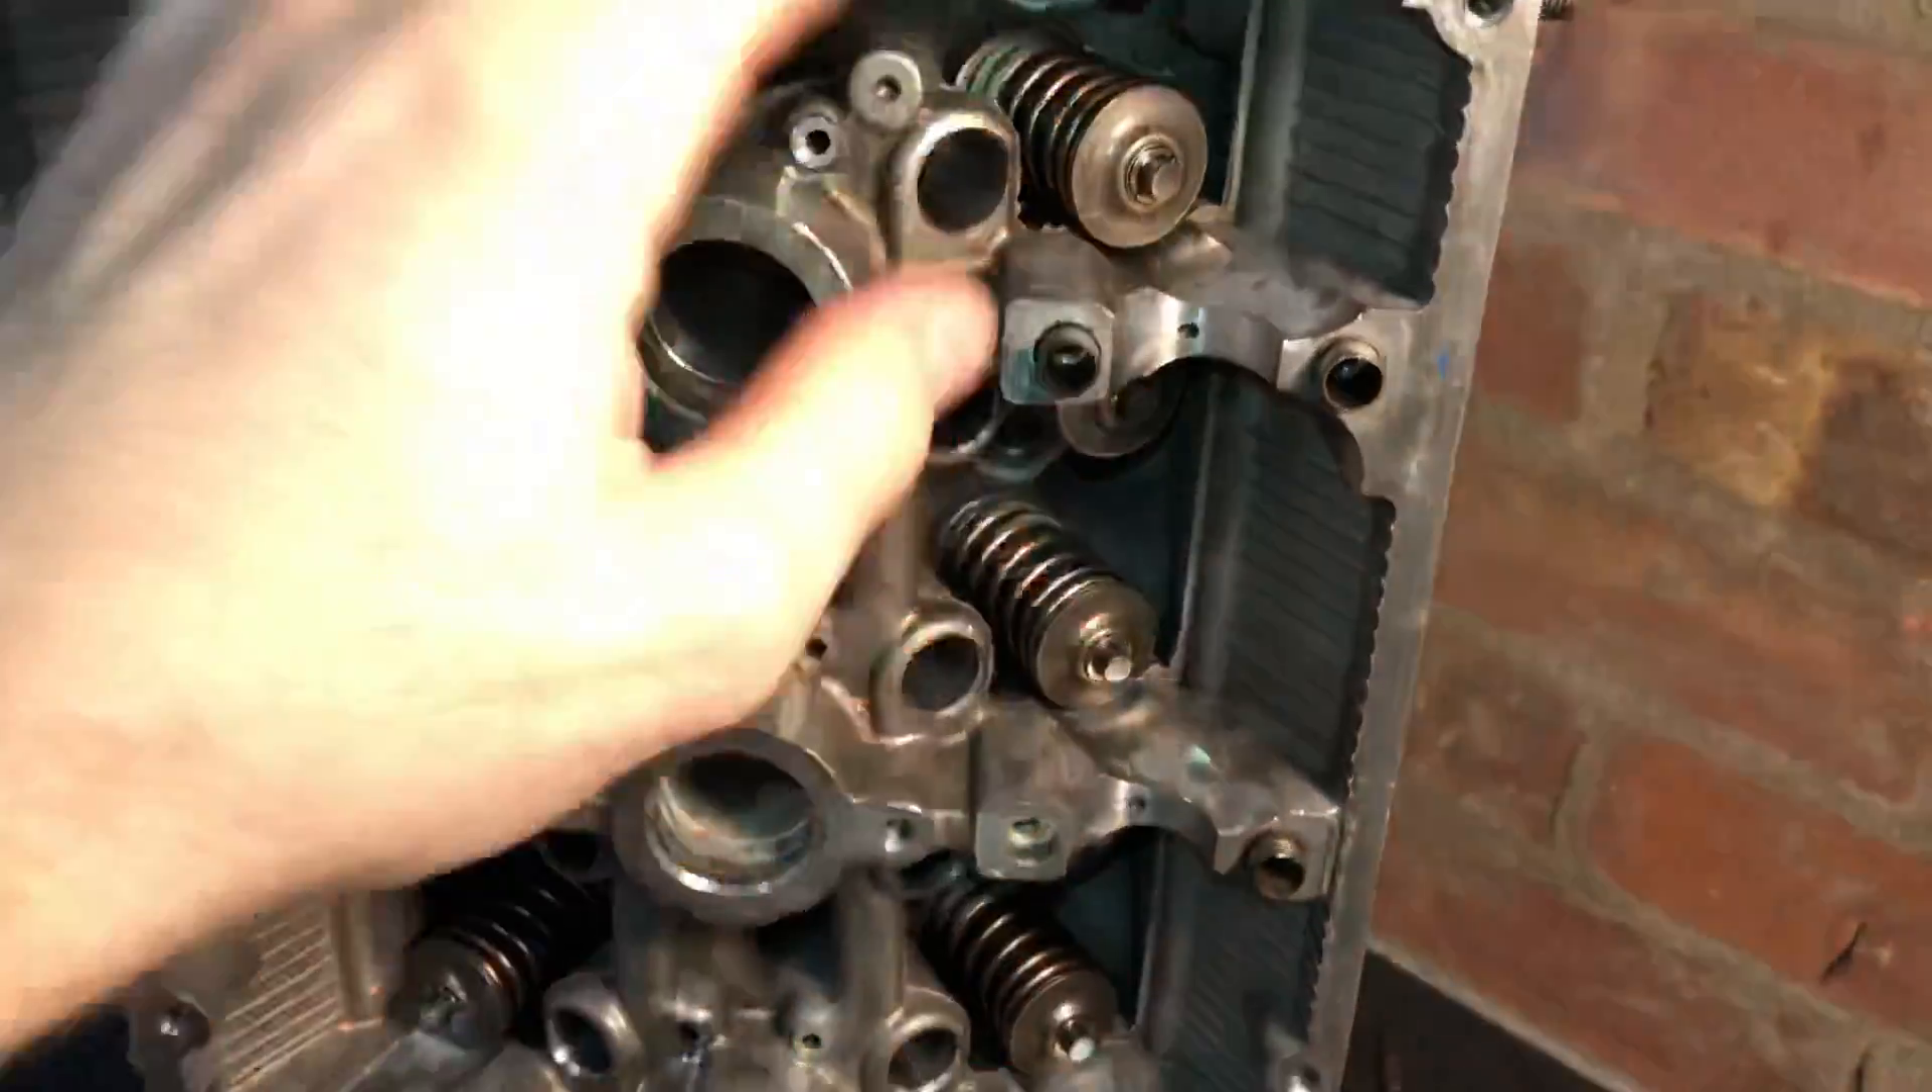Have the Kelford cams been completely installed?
No.